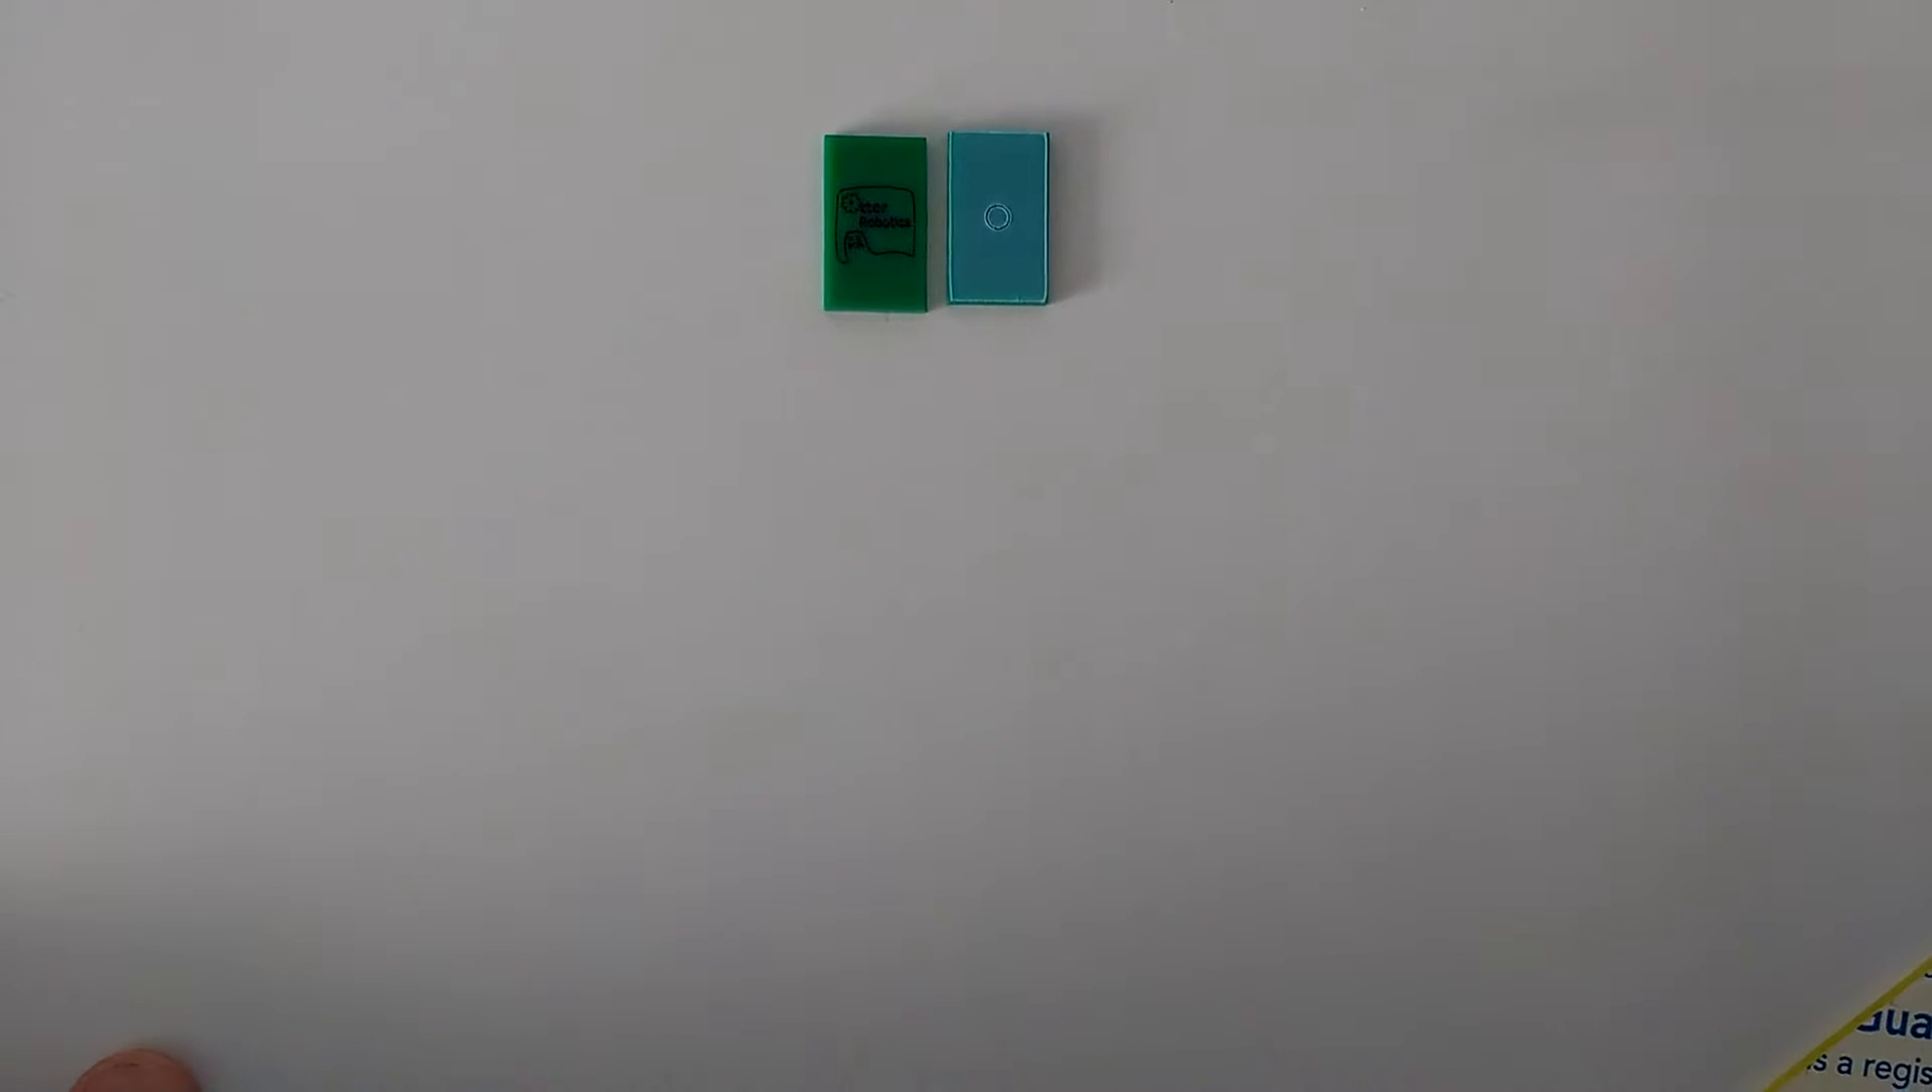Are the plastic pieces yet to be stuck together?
Yes.